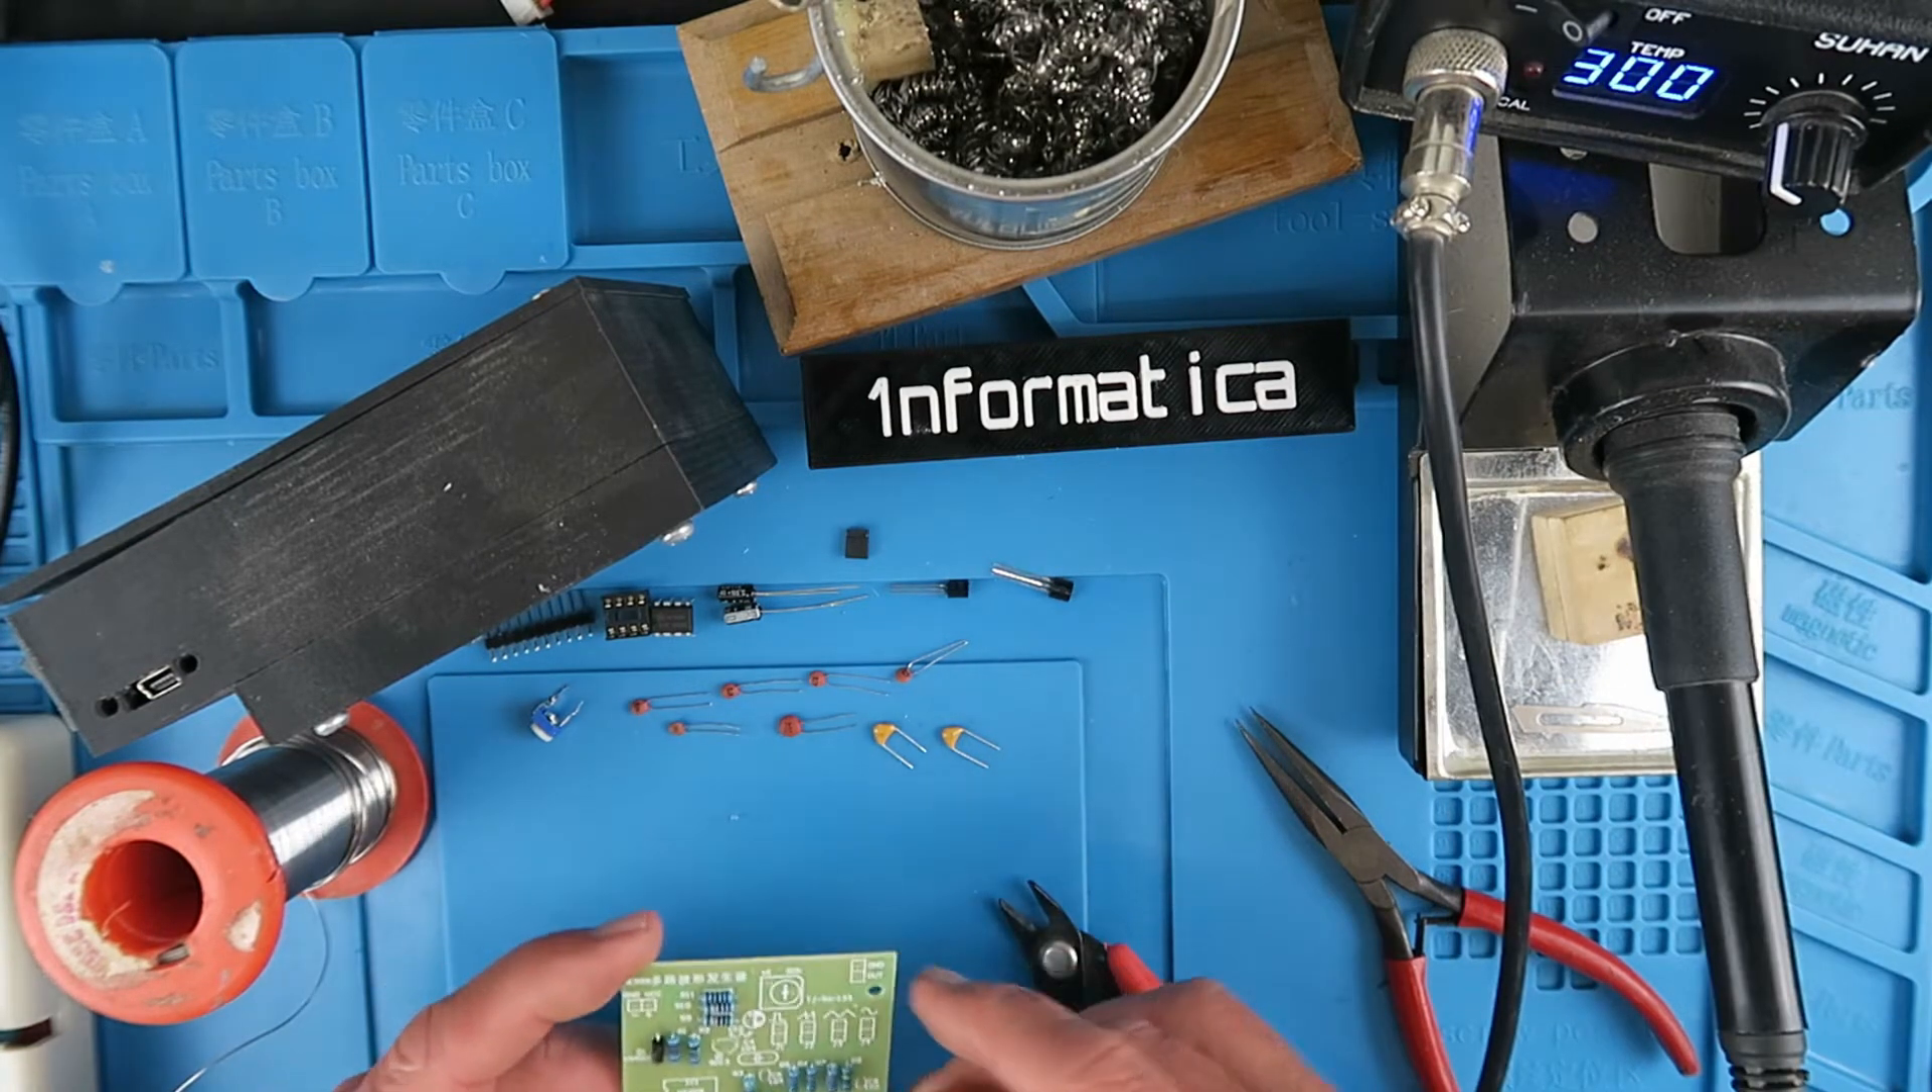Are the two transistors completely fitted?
No.